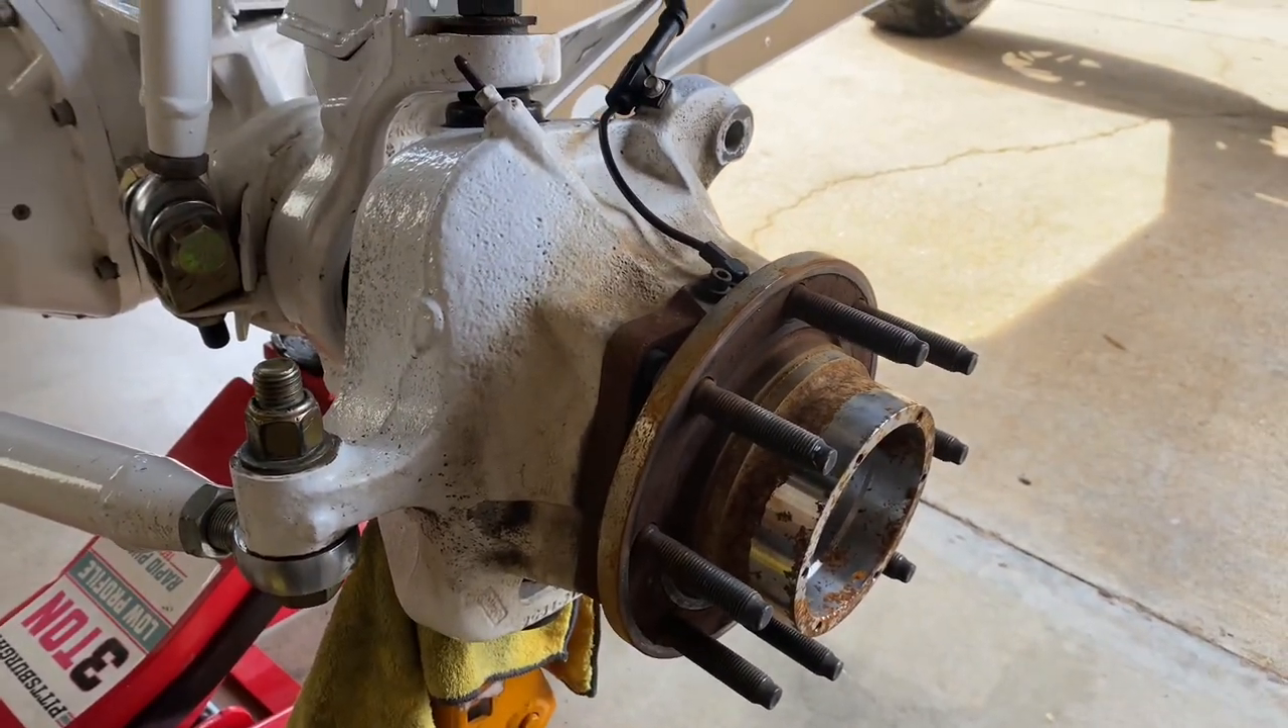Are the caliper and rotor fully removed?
Yes.